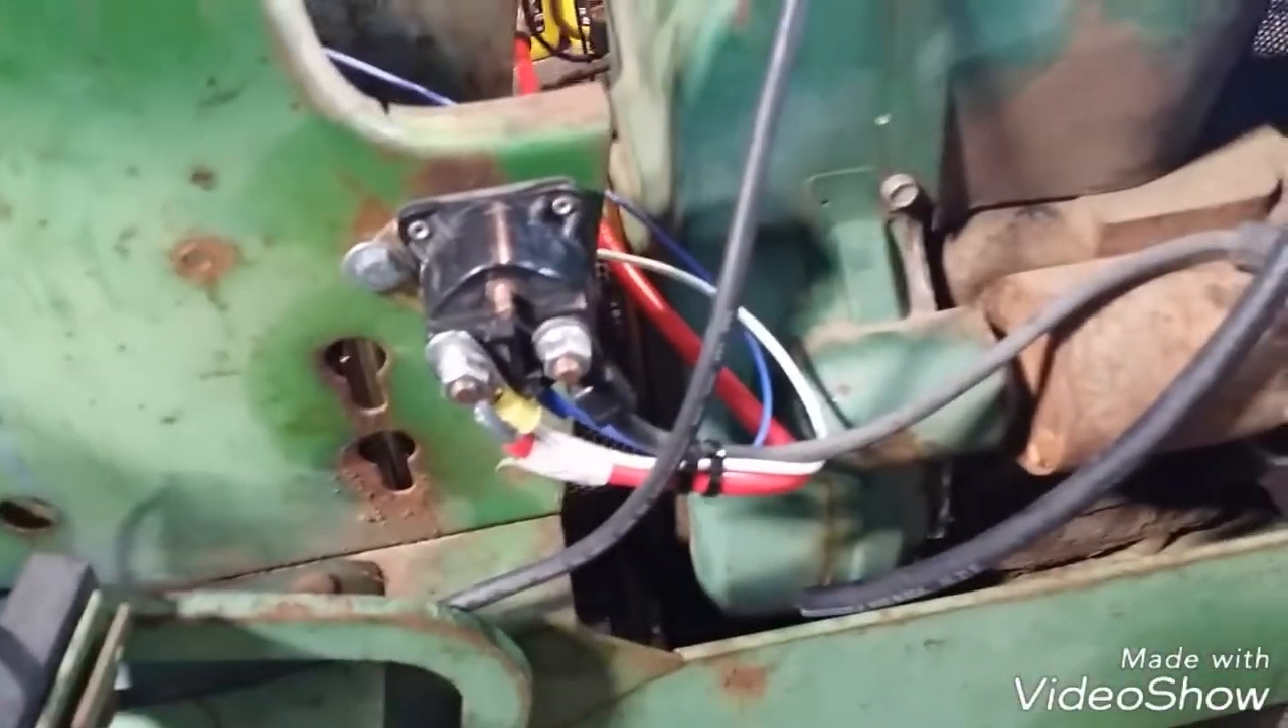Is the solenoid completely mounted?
Yes.